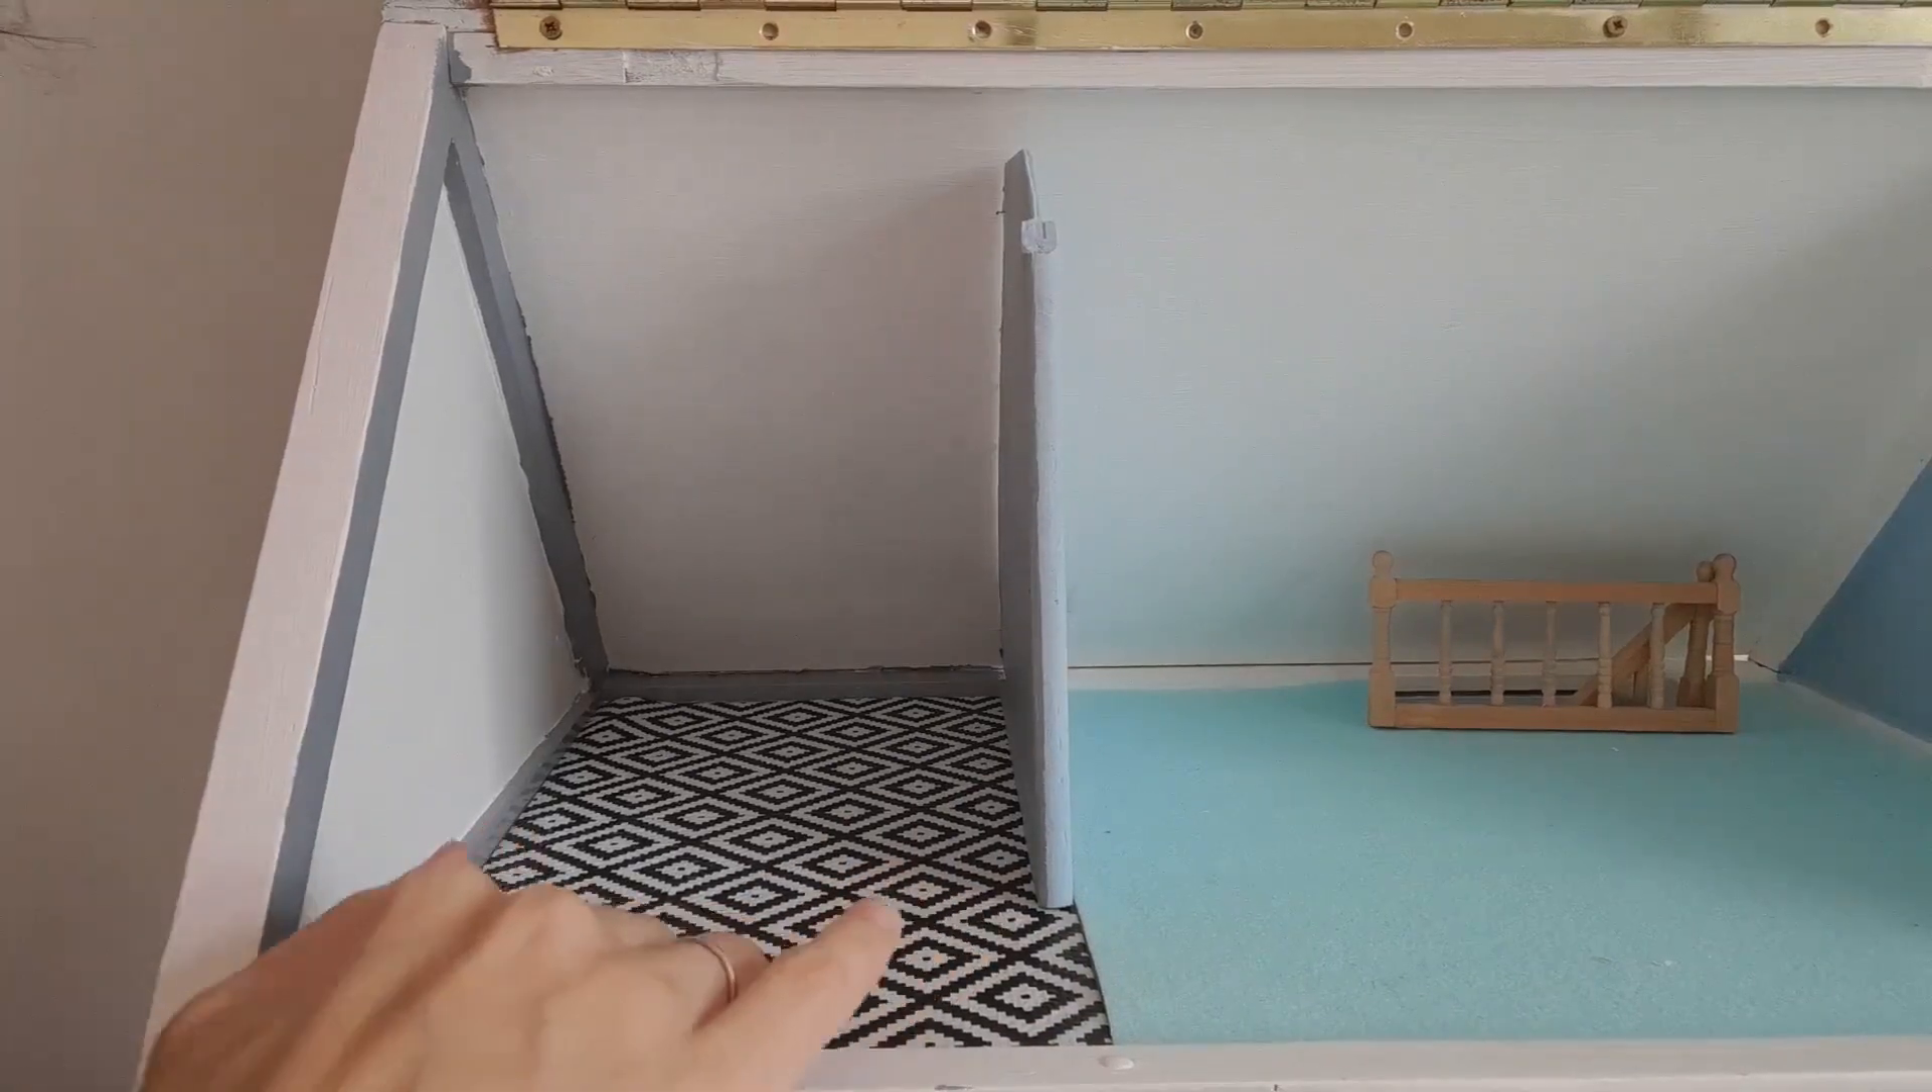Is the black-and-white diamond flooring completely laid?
Yes.